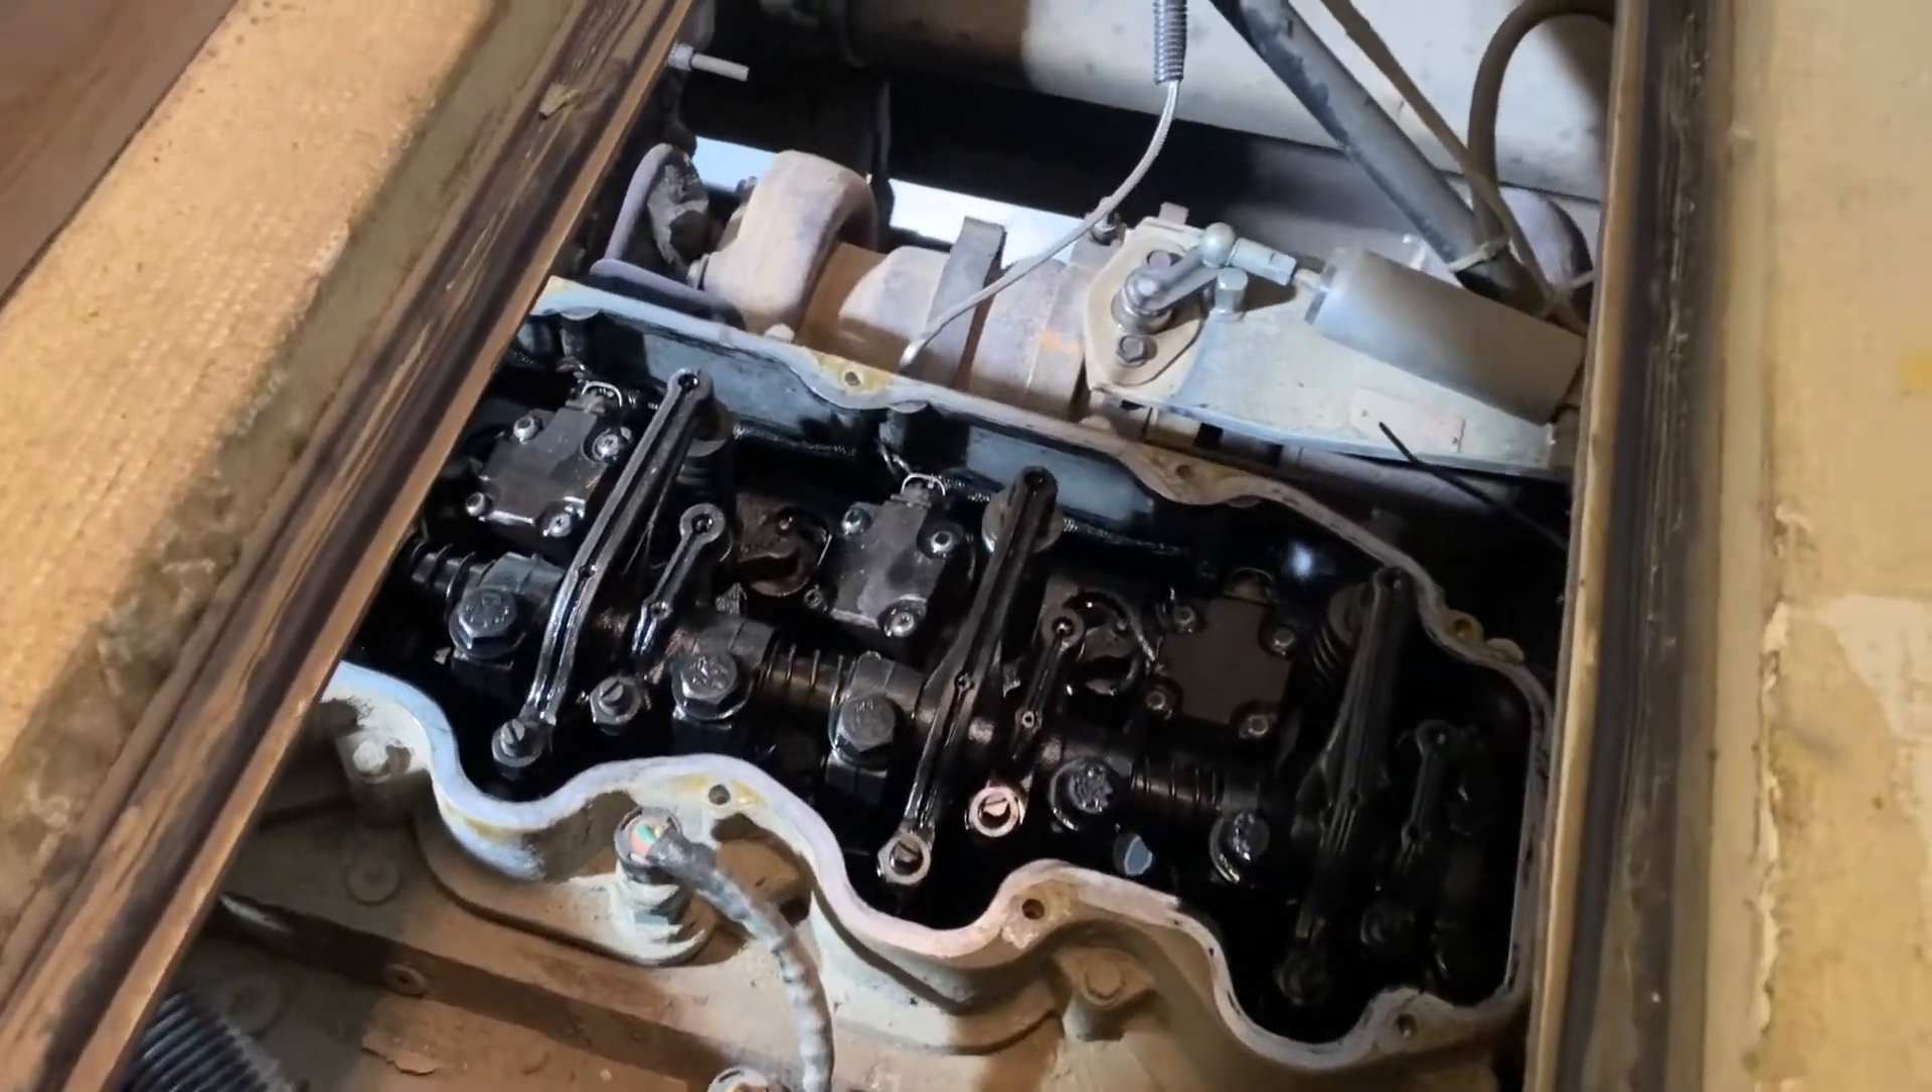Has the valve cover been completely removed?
Yes.